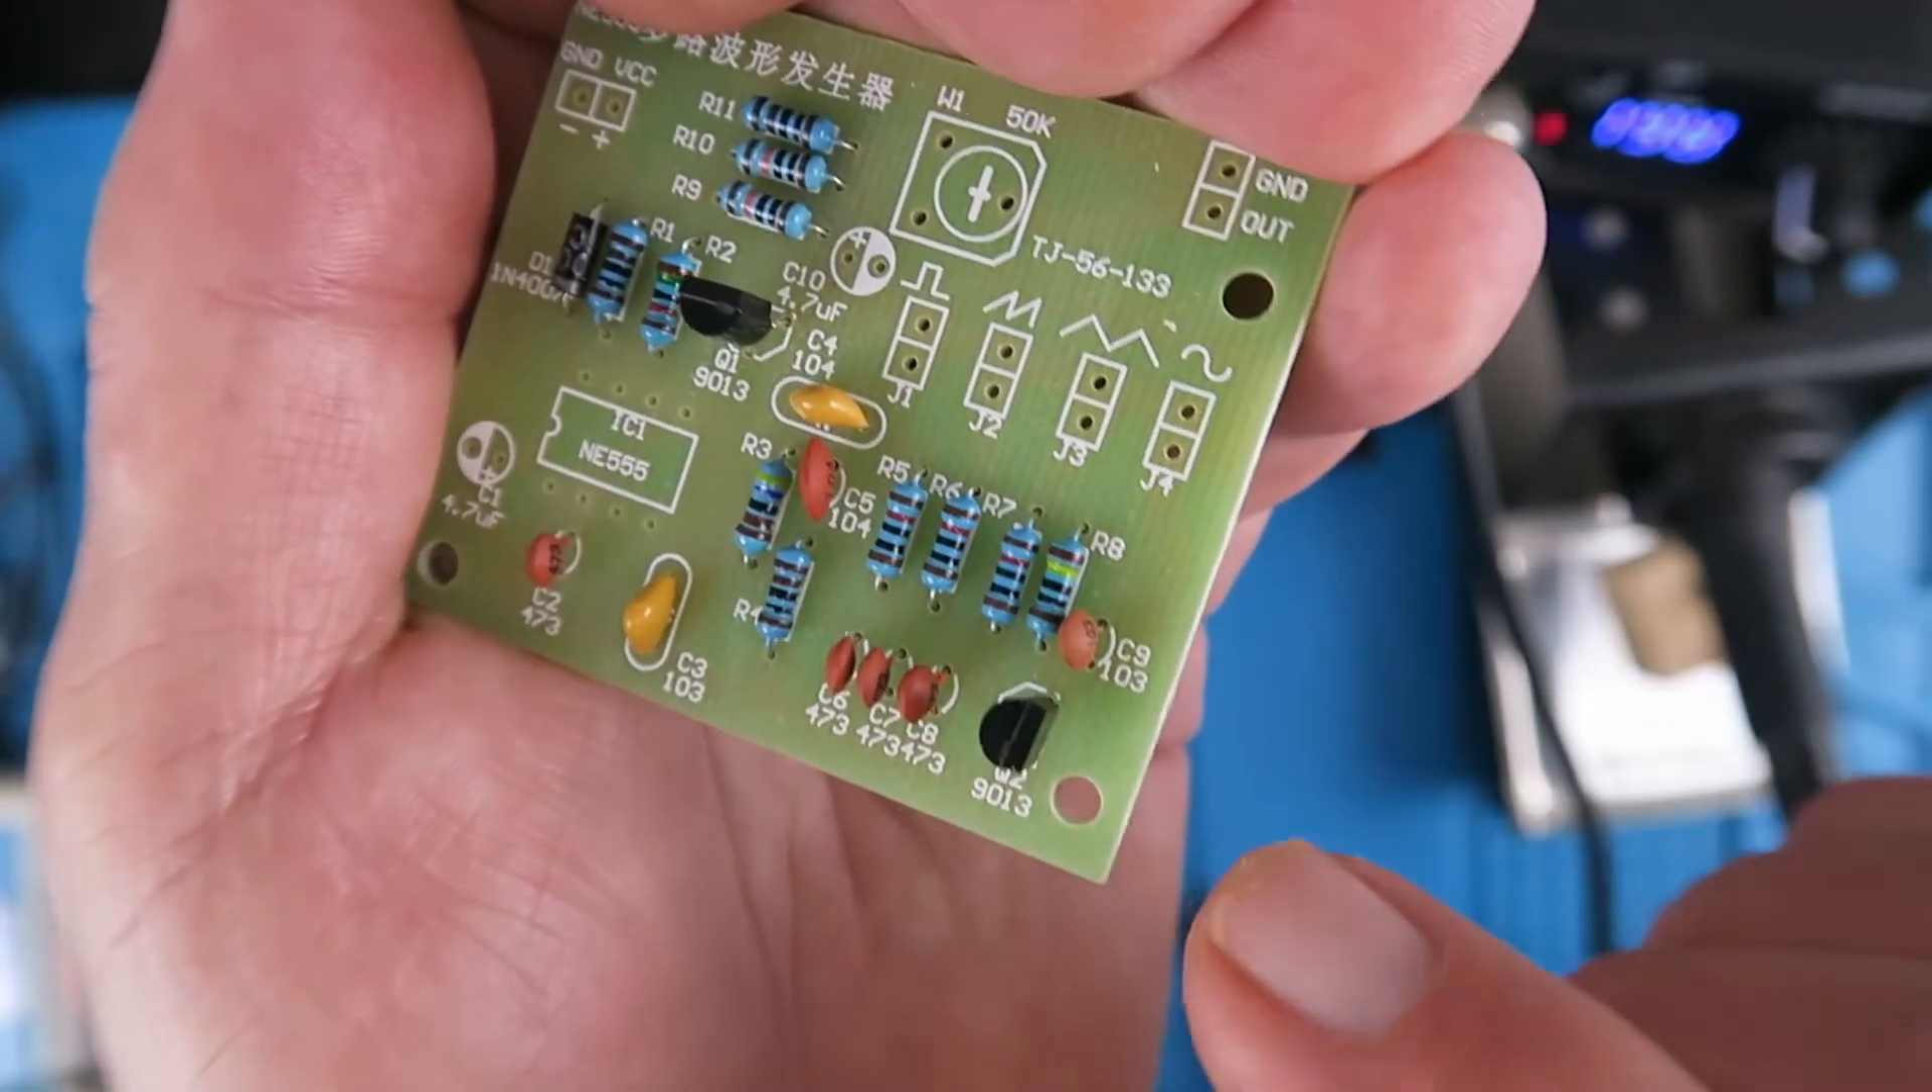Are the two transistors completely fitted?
Yes.